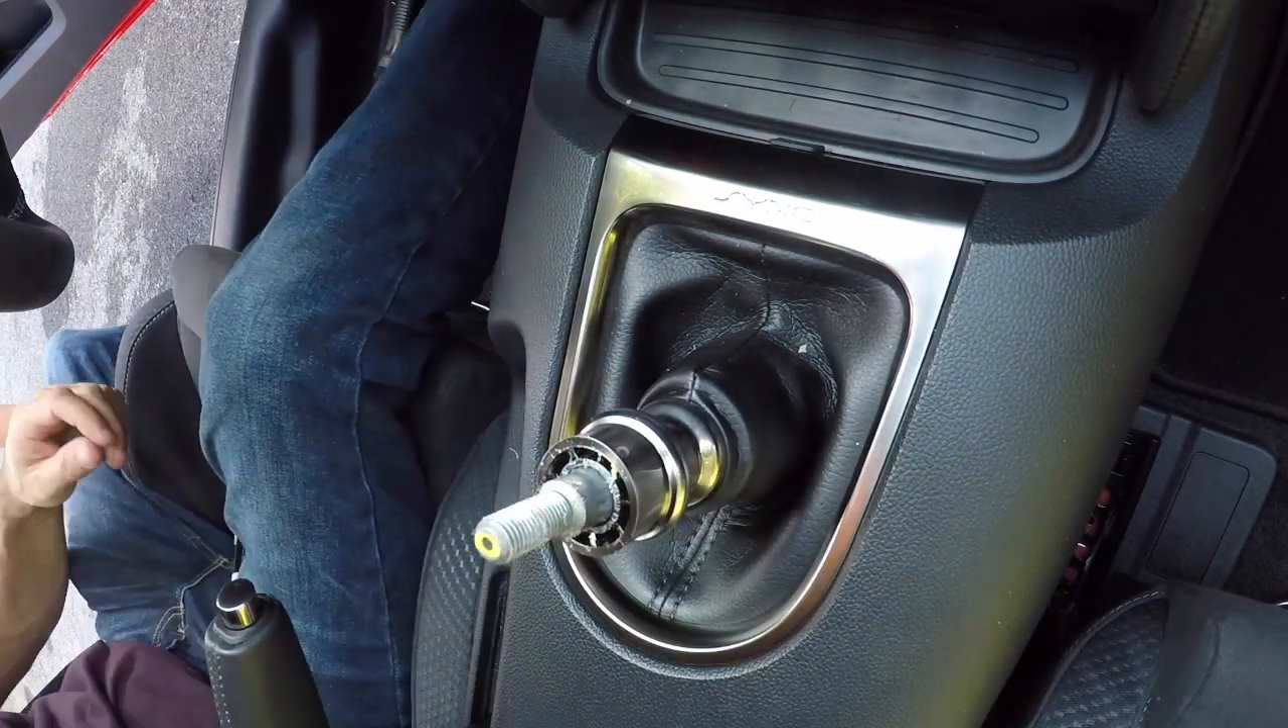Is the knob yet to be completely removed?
No.